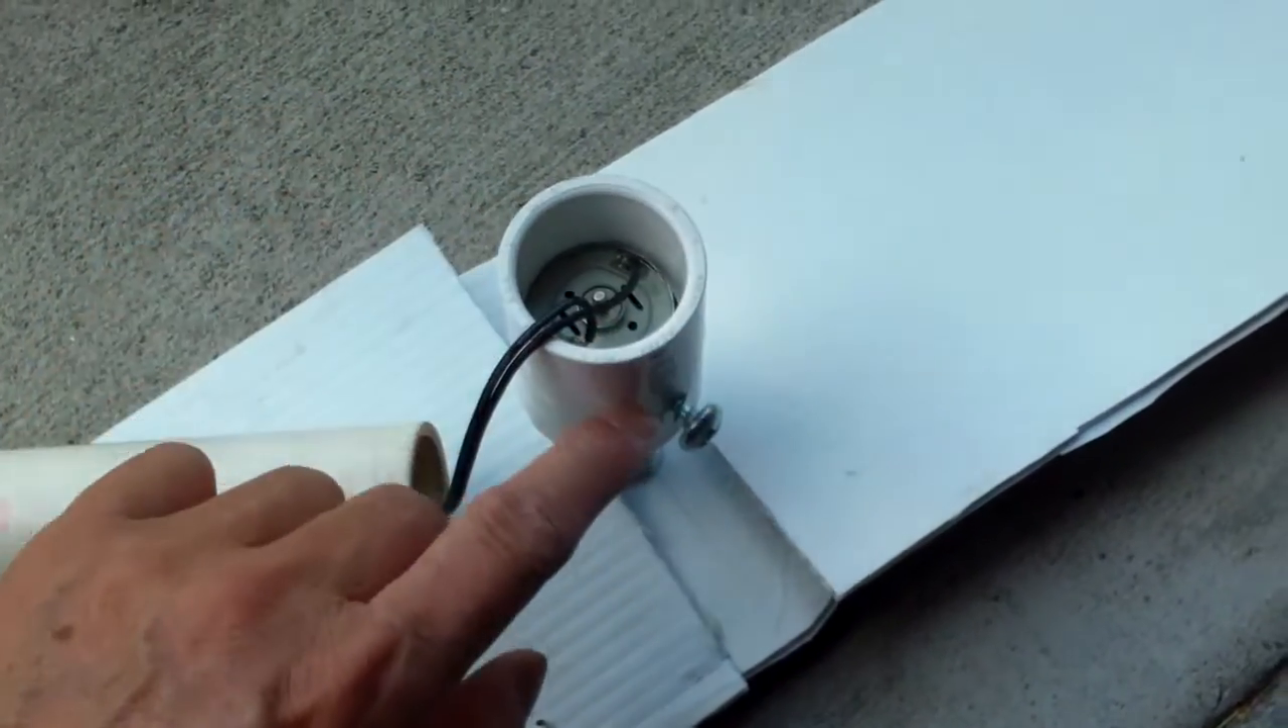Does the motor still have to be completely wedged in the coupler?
No.